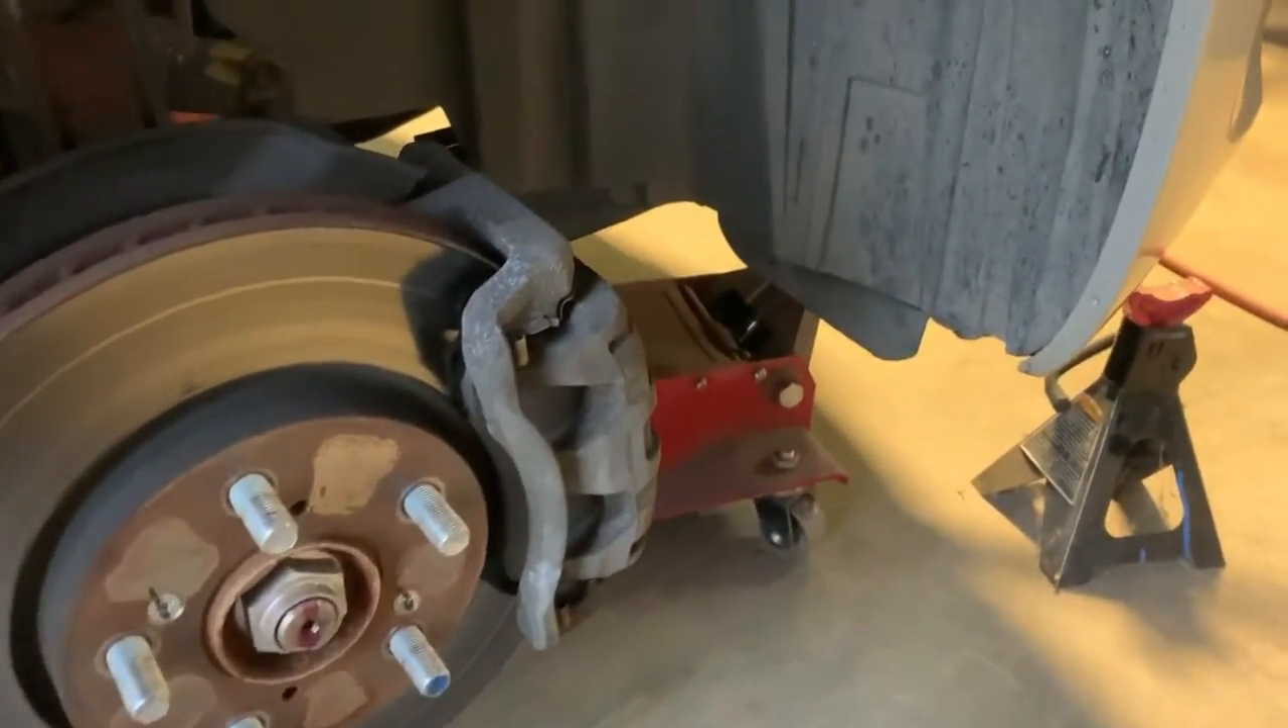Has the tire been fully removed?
Yes.